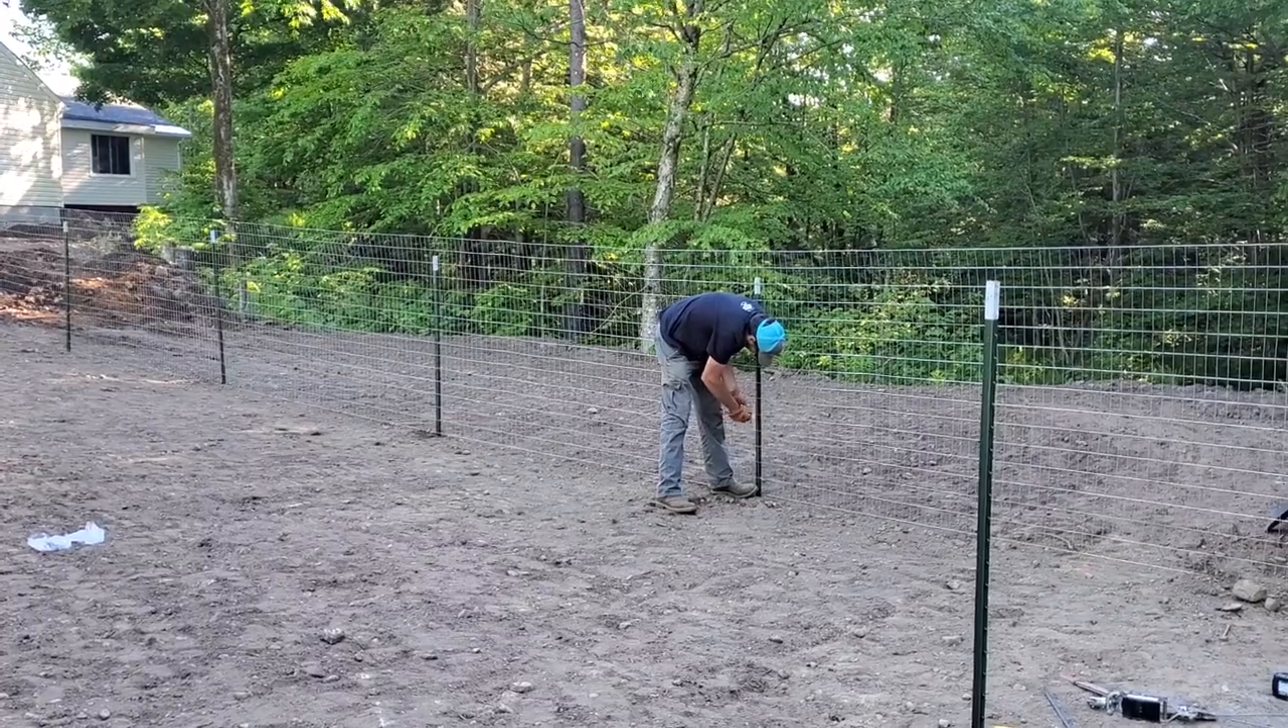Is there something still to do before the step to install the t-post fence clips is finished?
Yes.